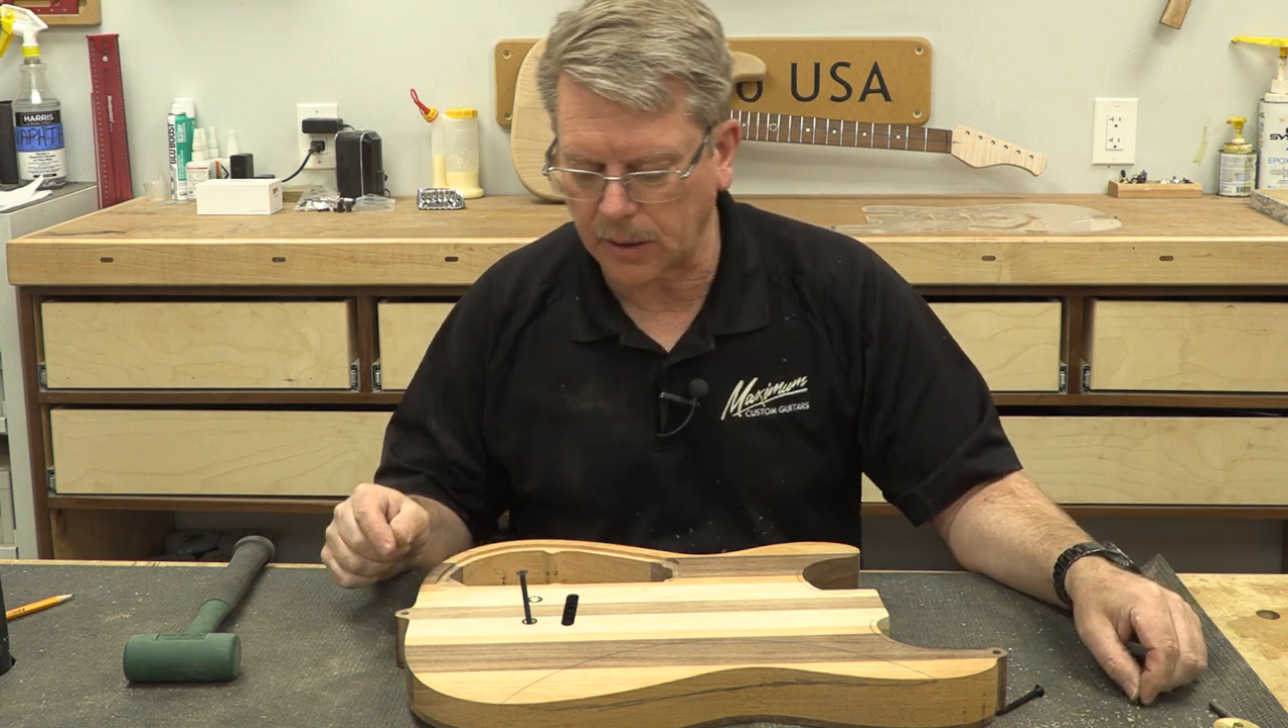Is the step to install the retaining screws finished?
No.